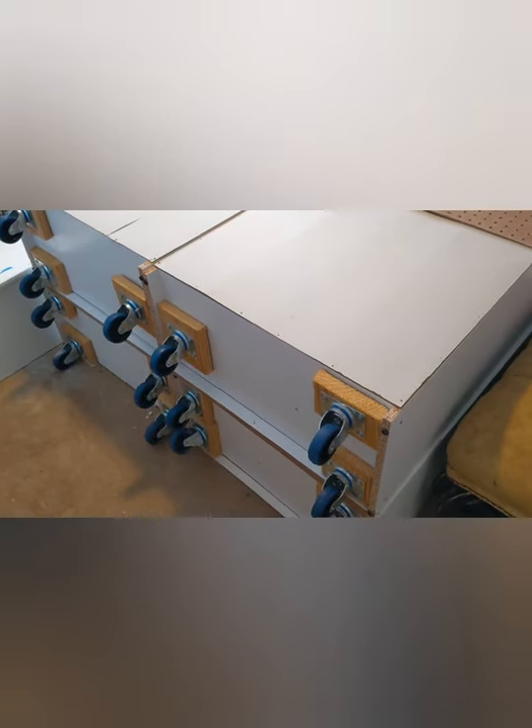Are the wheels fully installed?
Yes.